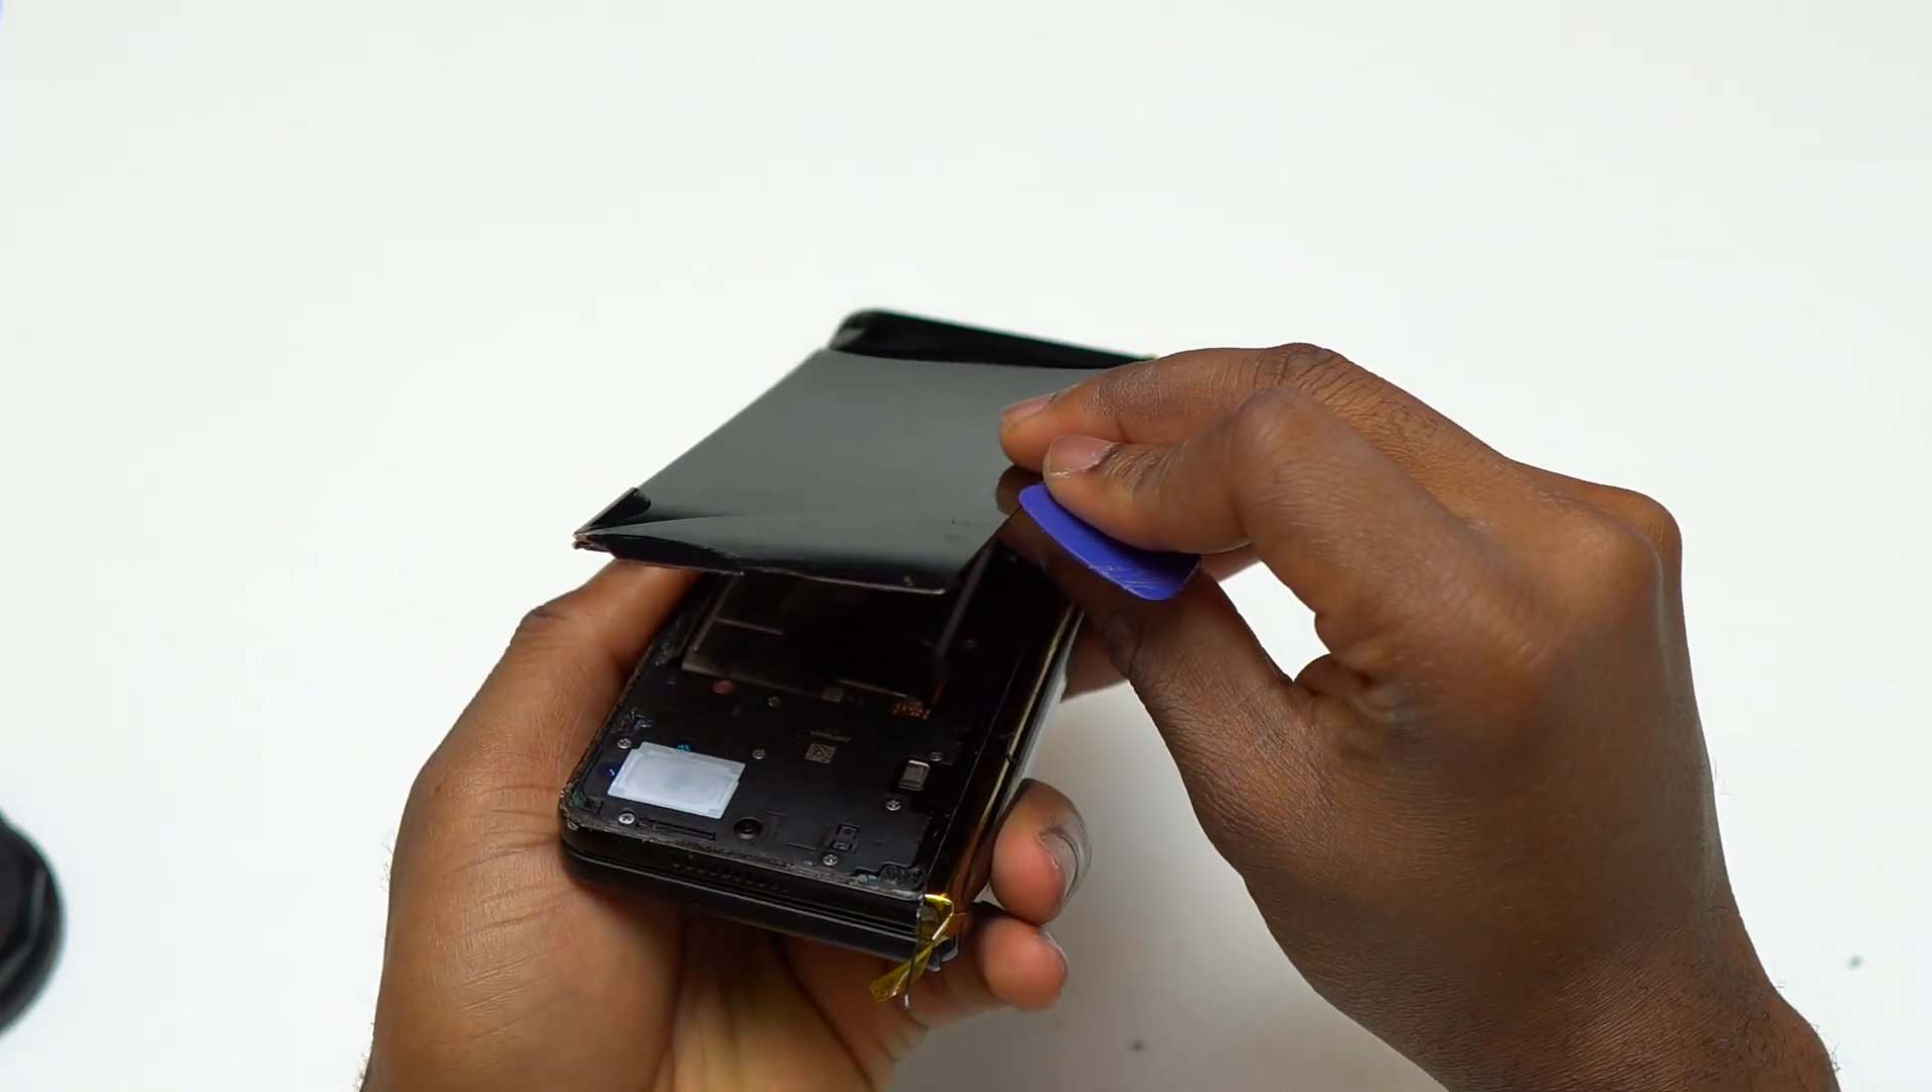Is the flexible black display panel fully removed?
No.